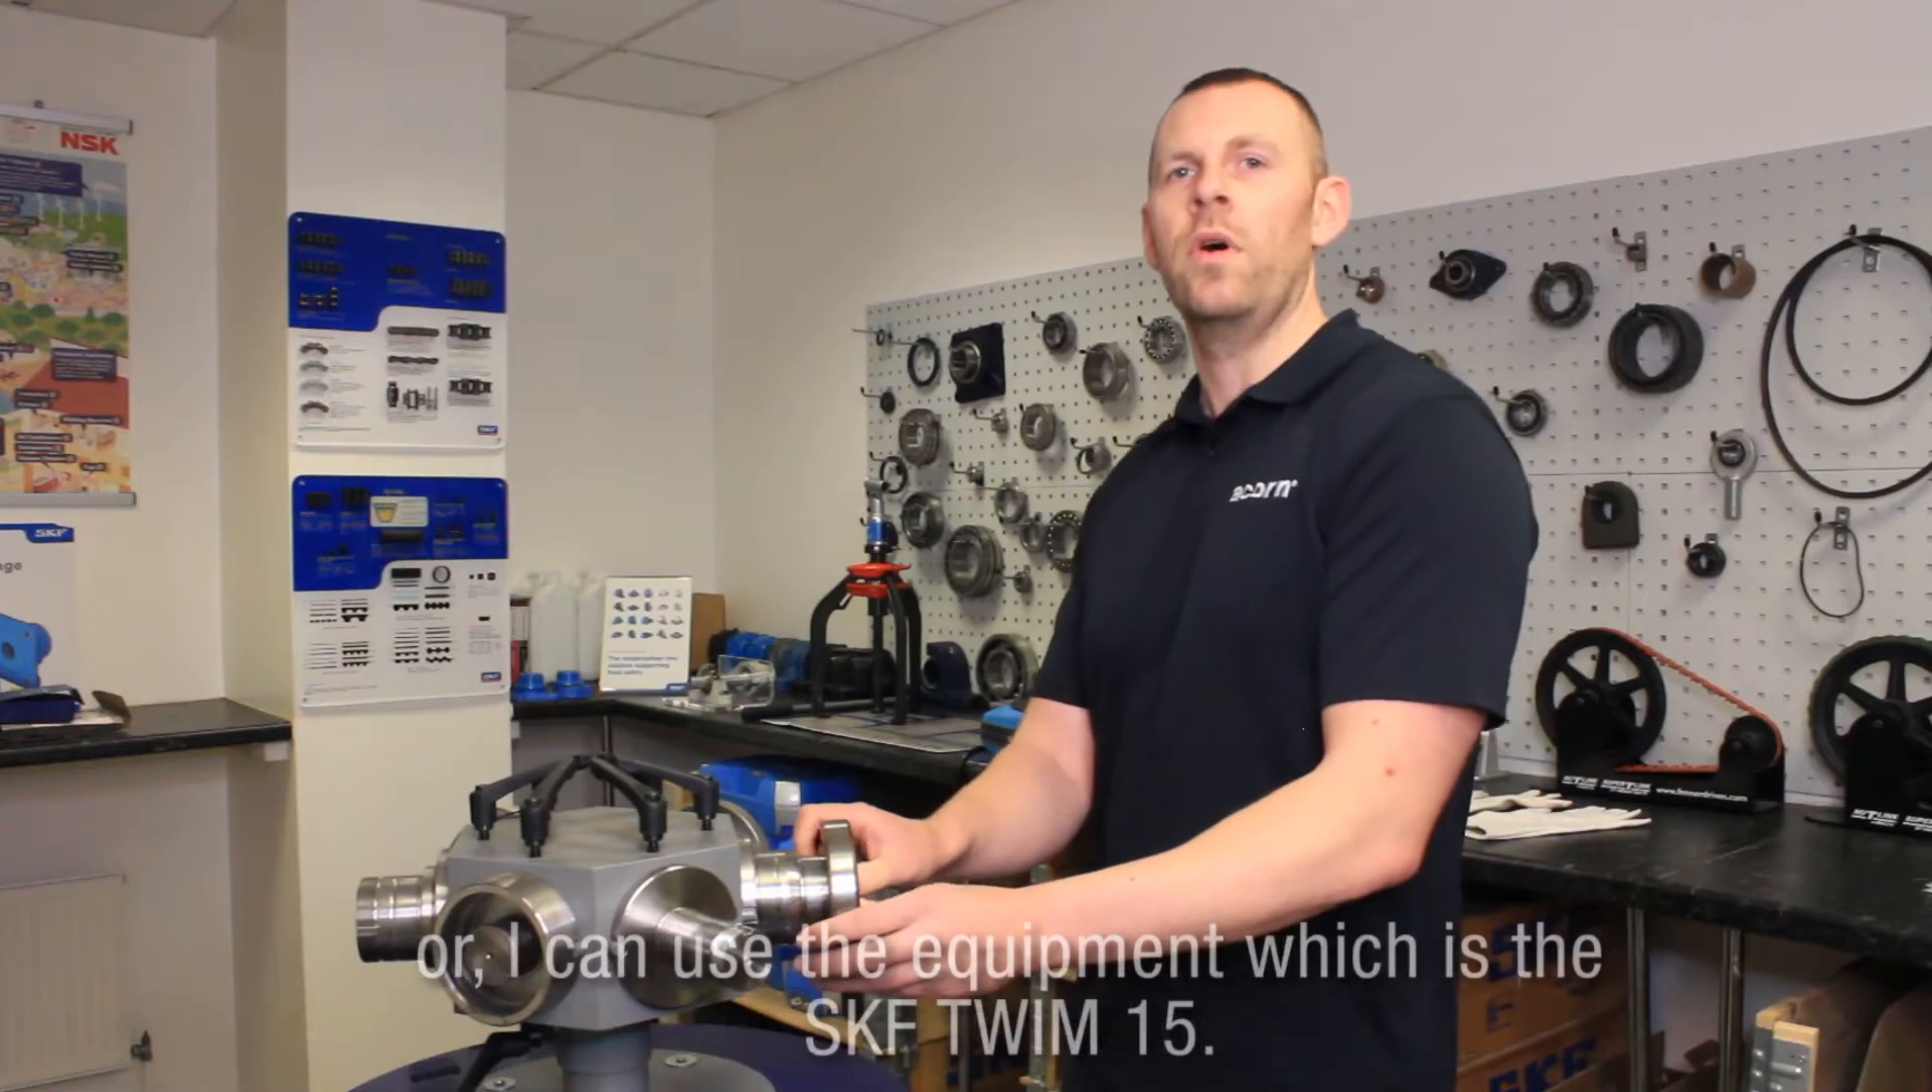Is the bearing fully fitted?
No.